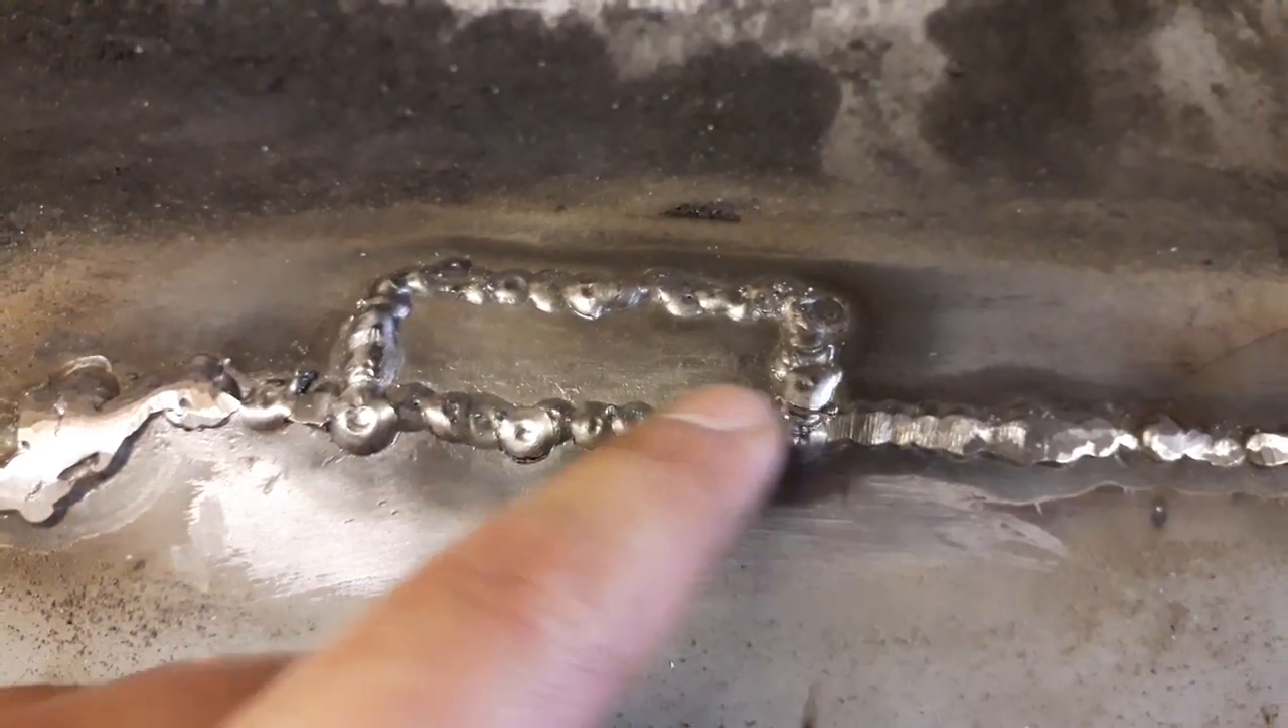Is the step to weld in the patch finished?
Yes.